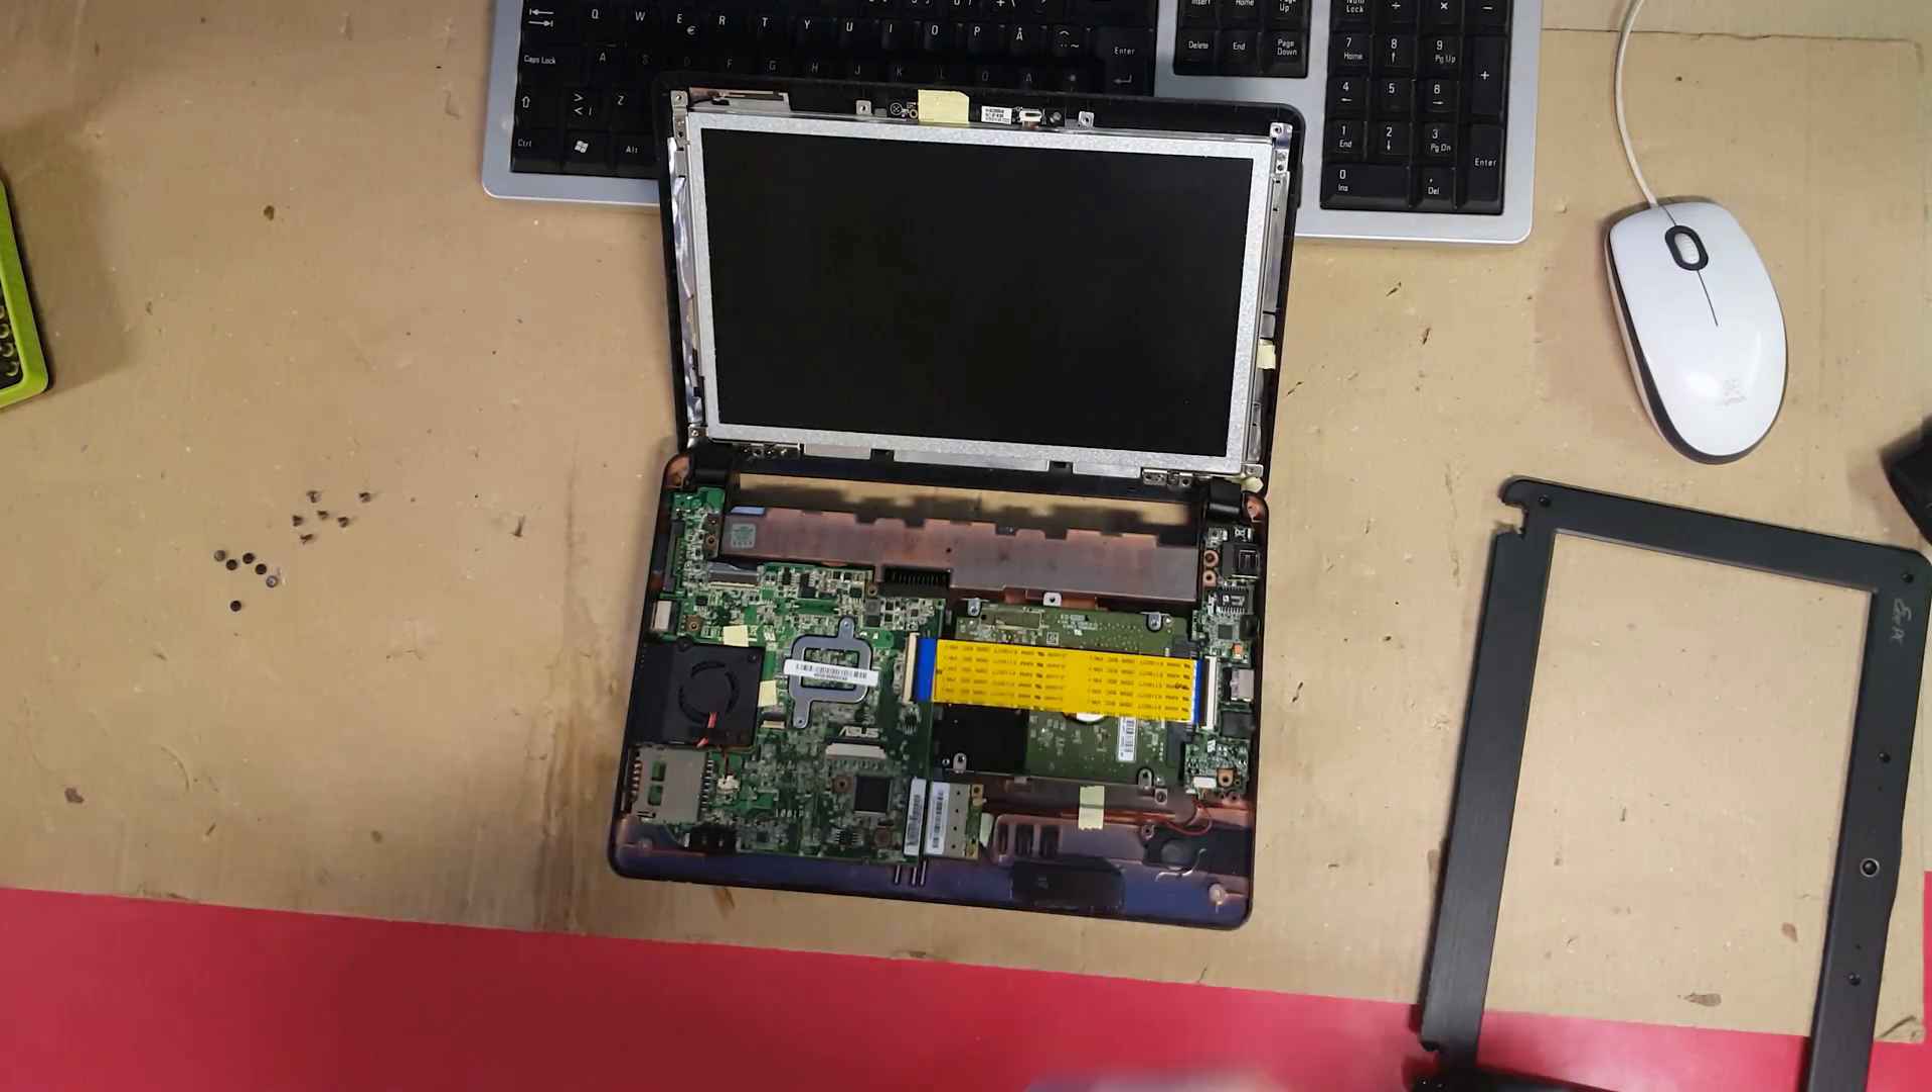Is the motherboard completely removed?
No.